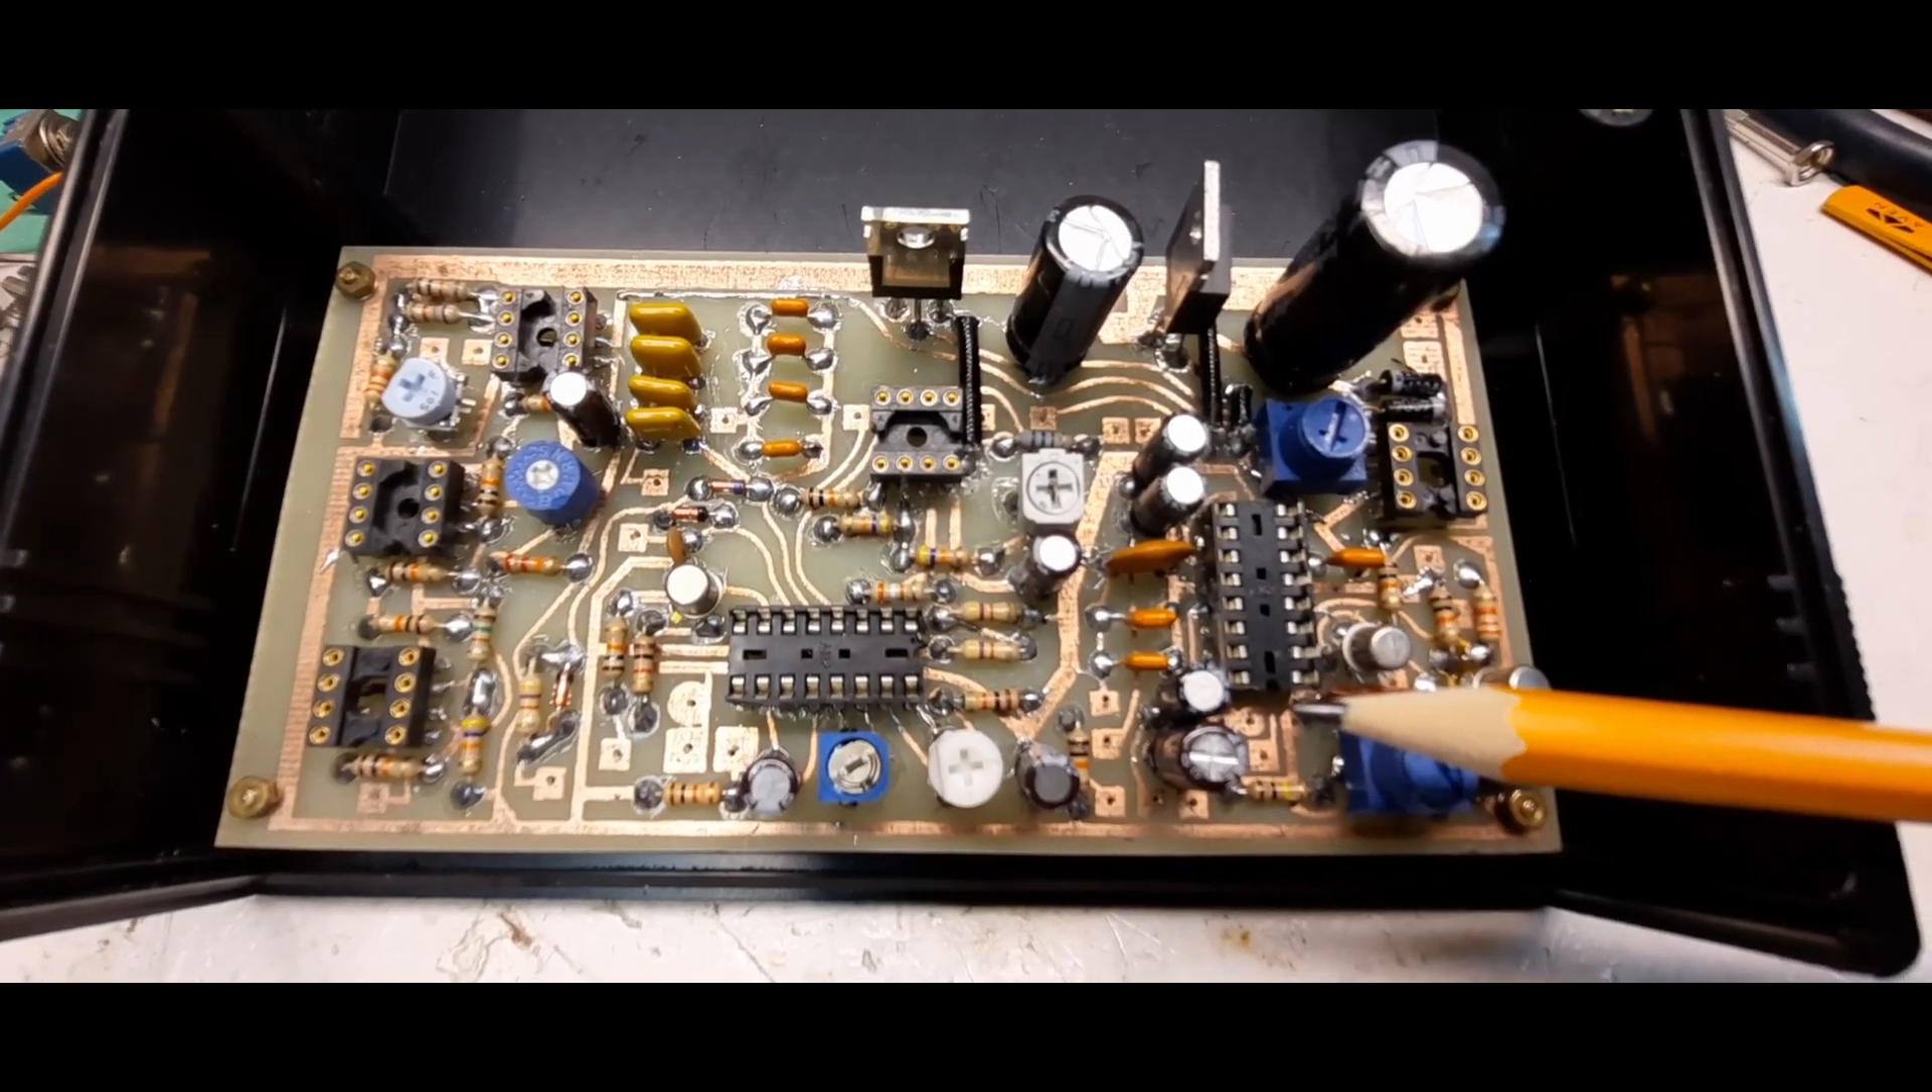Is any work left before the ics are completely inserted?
Yes.